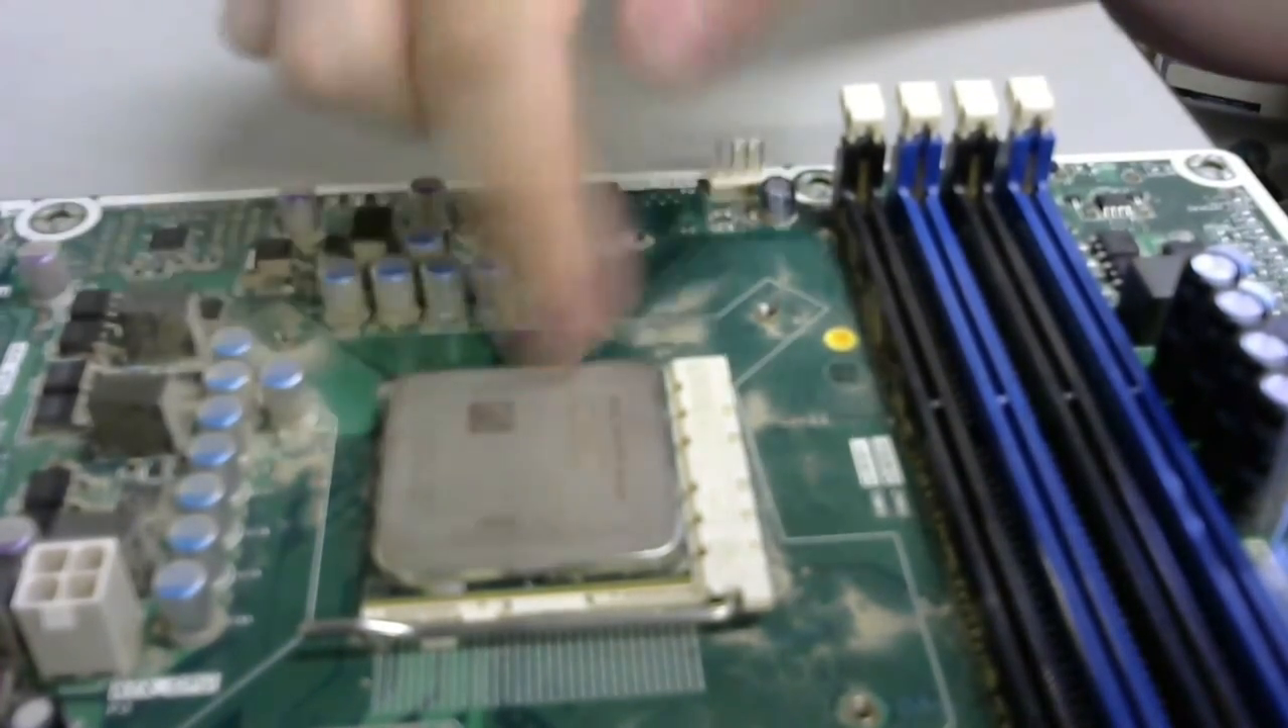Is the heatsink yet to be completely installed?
Yes.